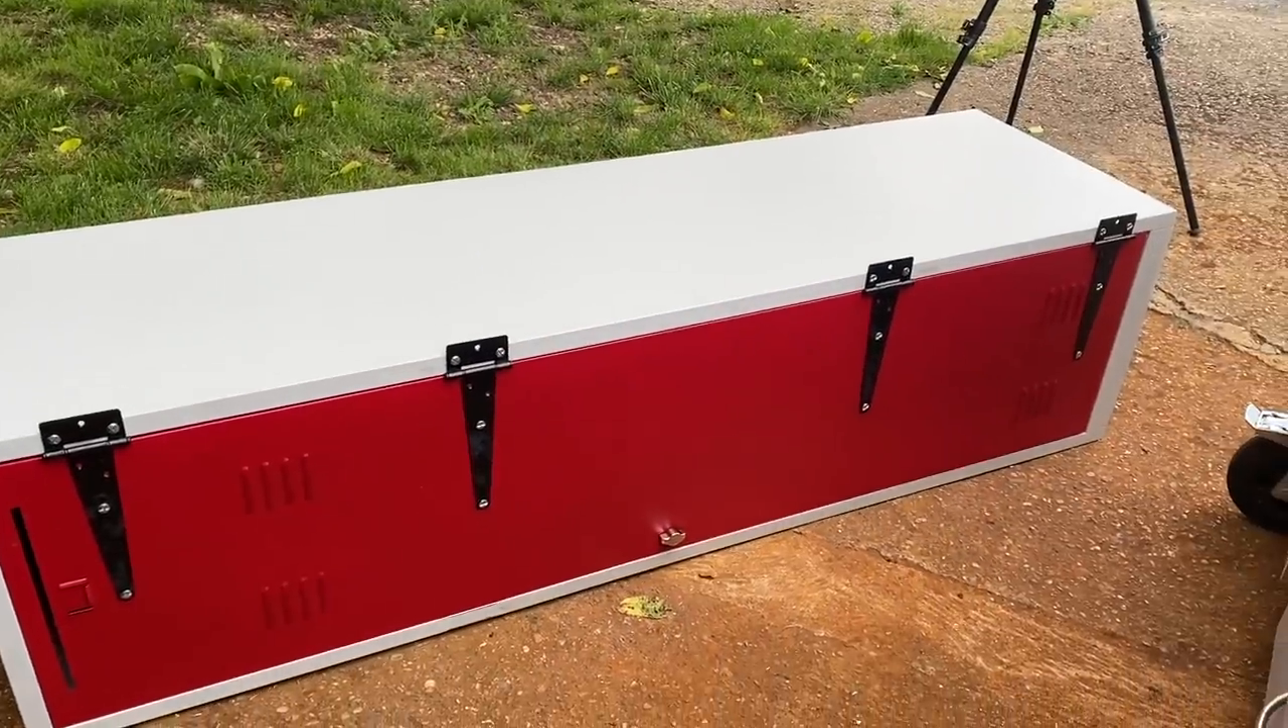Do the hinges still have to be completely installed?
No.